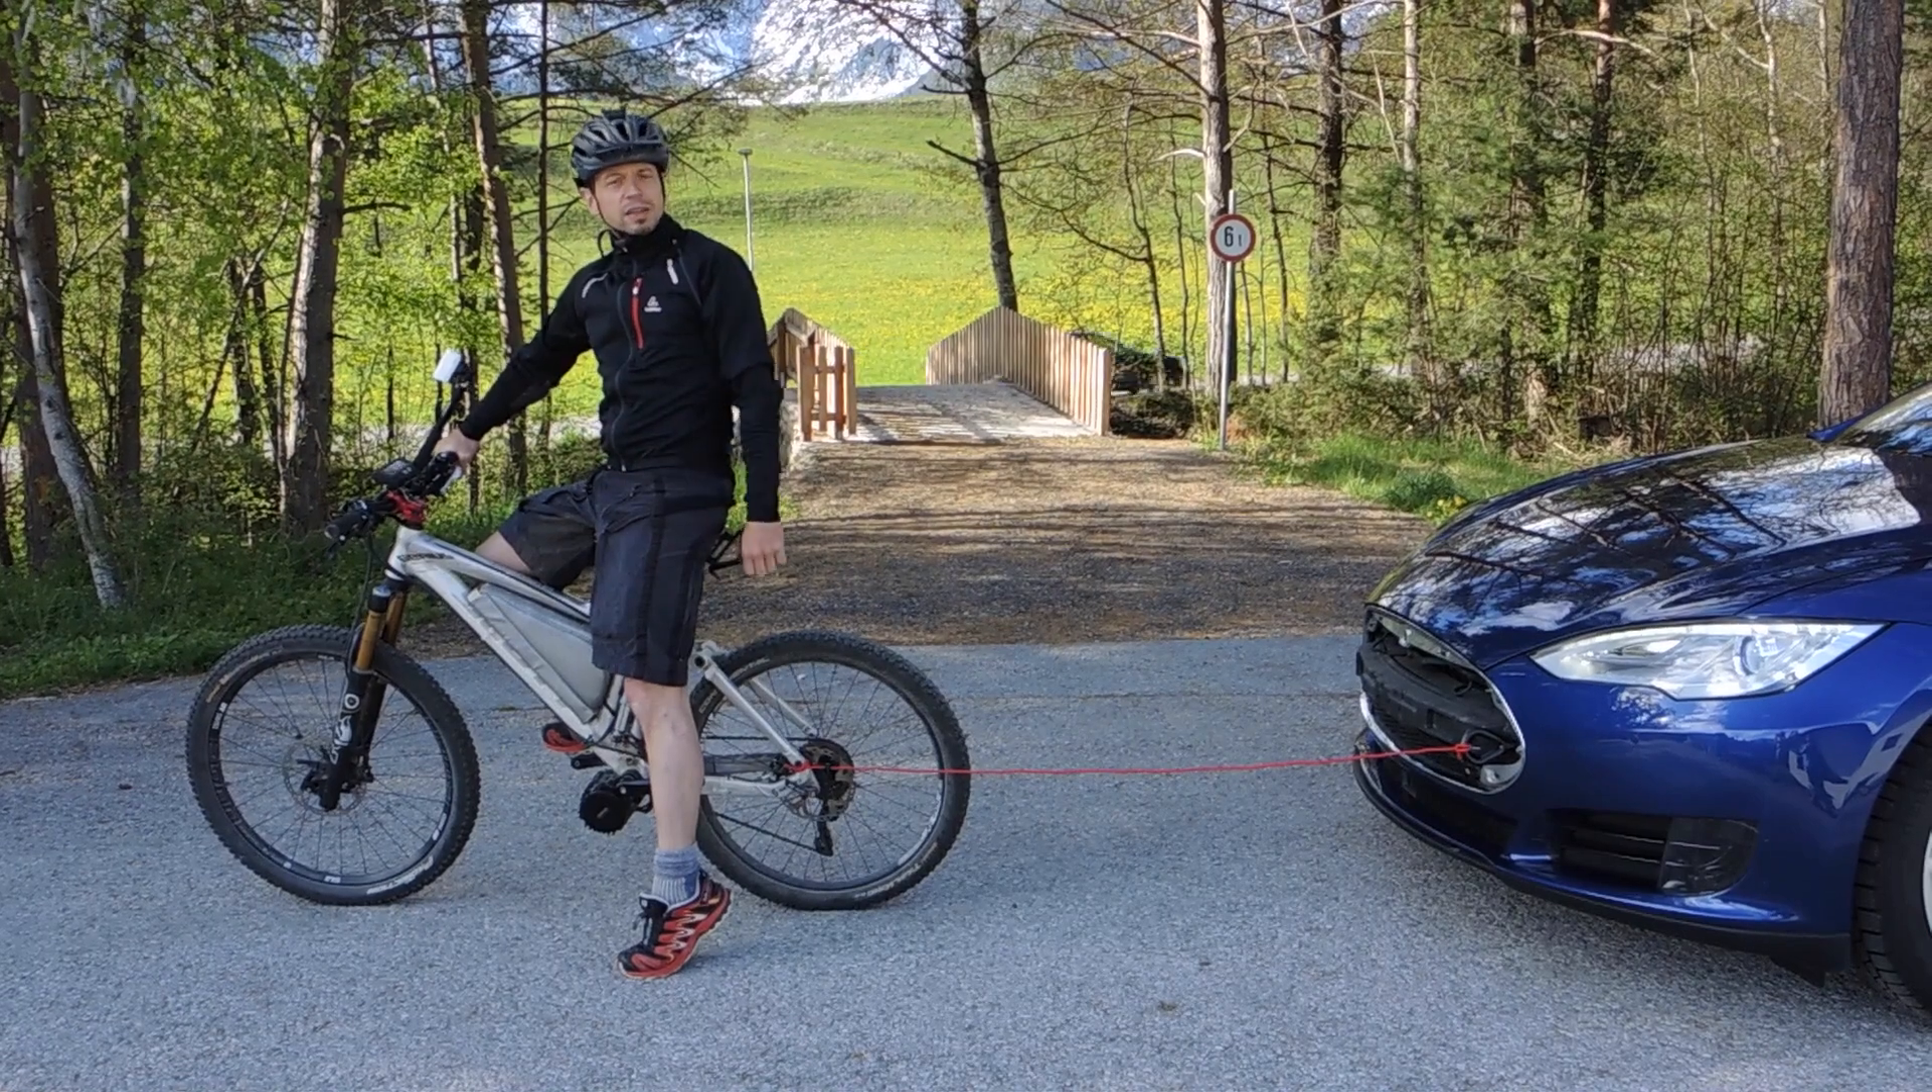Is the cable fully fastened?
Yes.